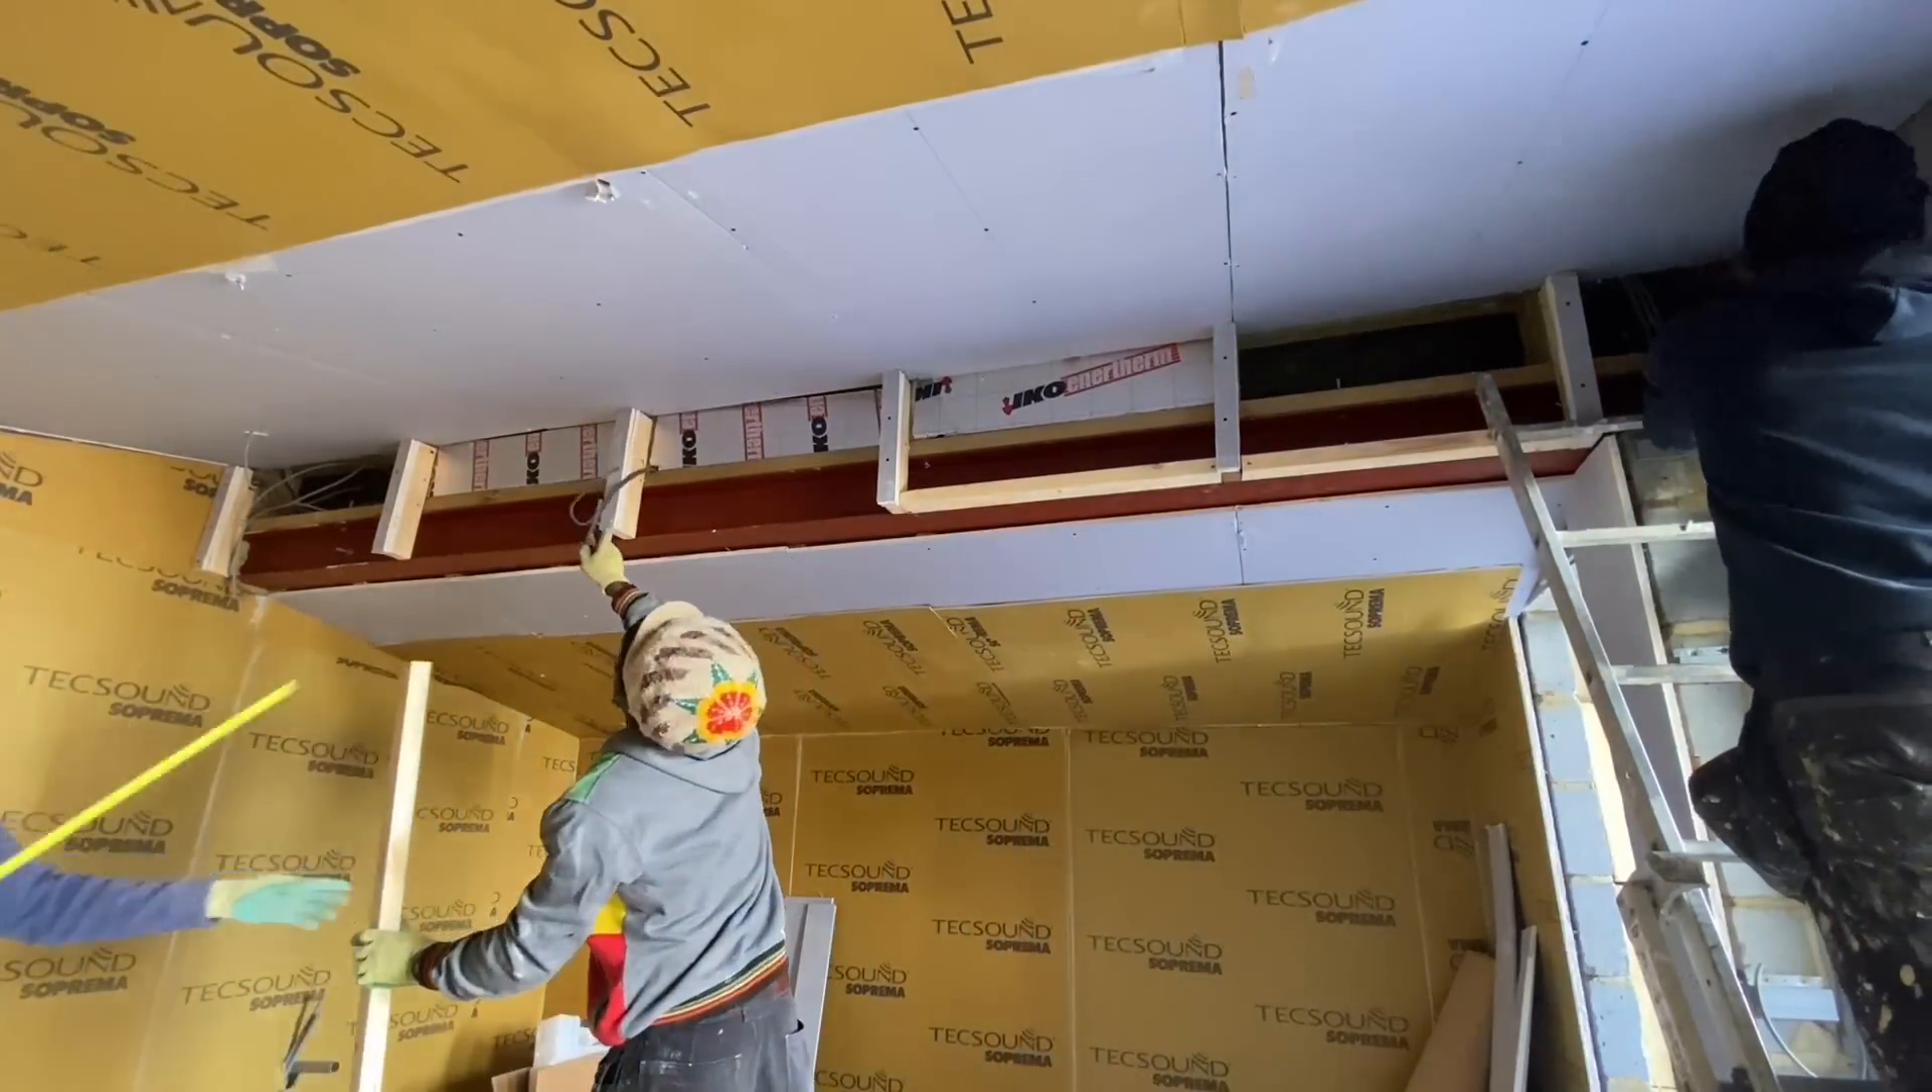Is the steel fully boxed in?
No.